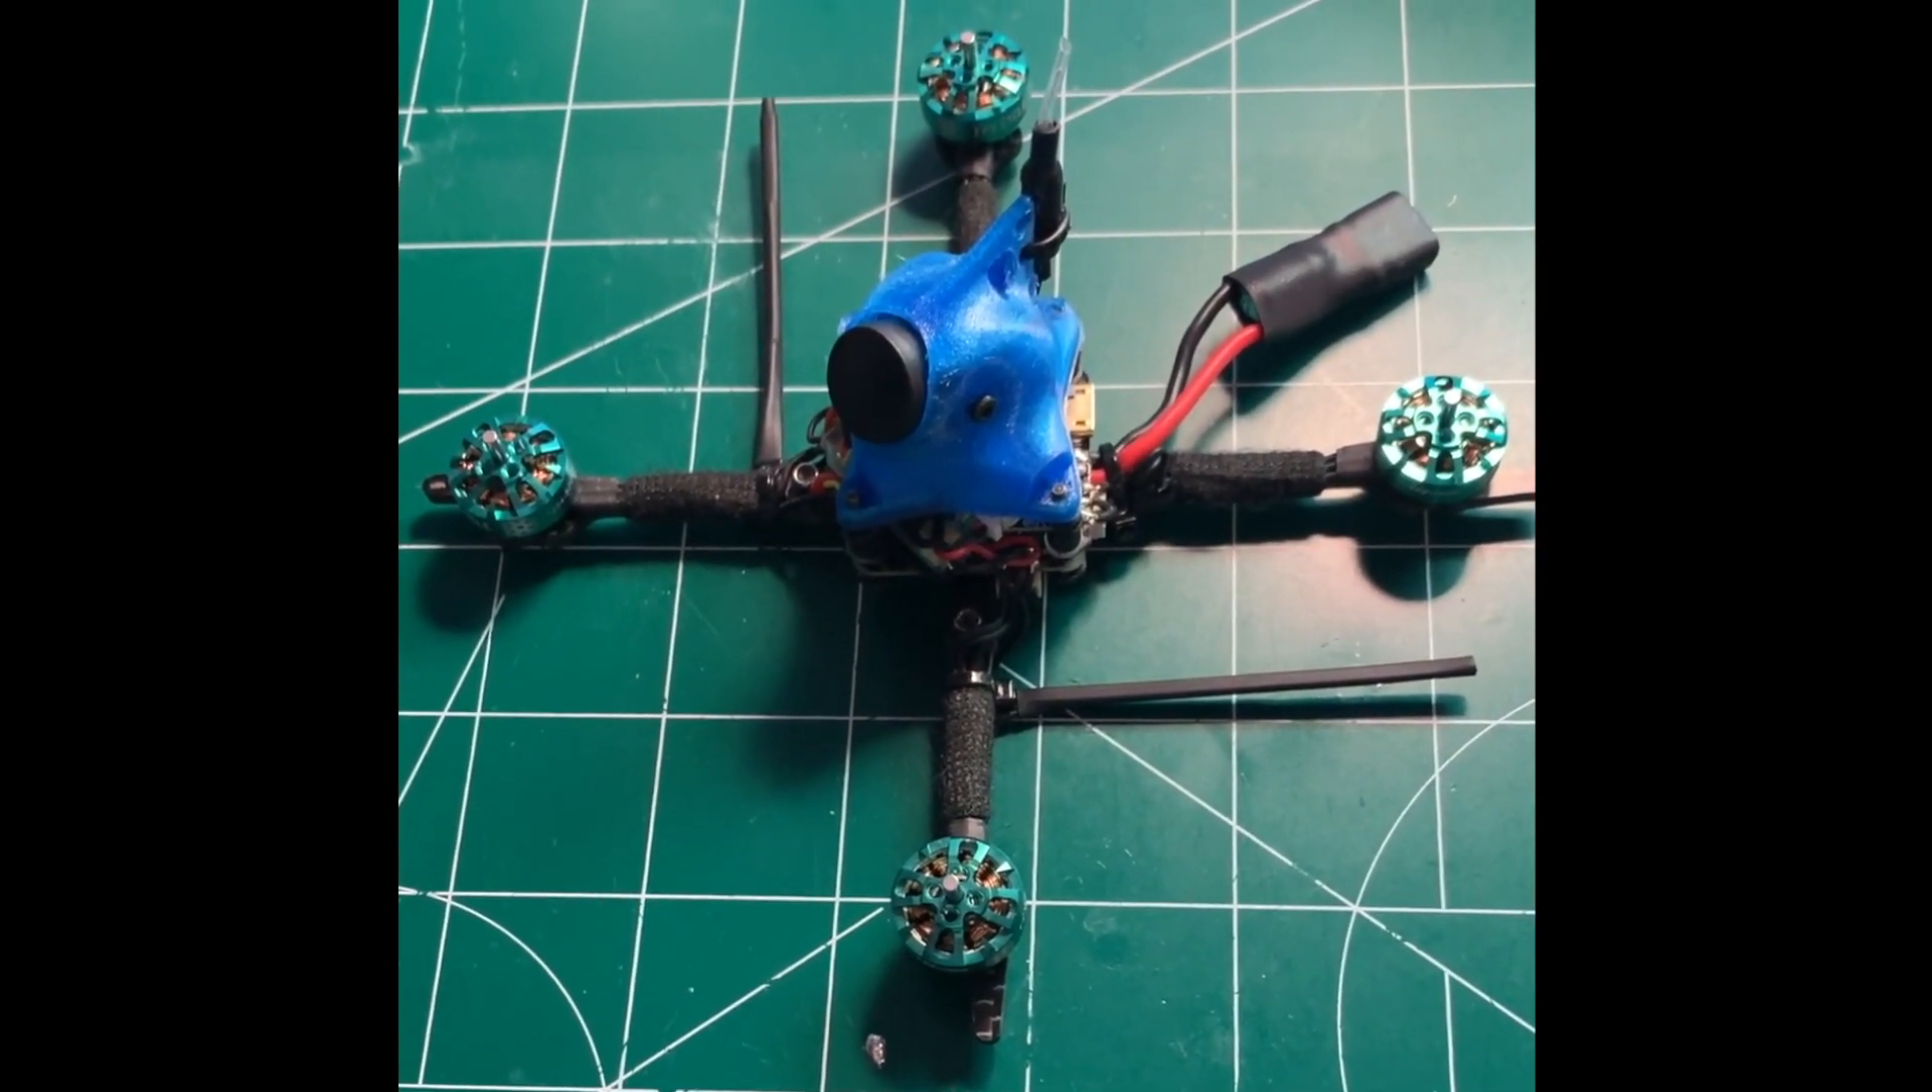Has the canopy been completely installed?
Yes.